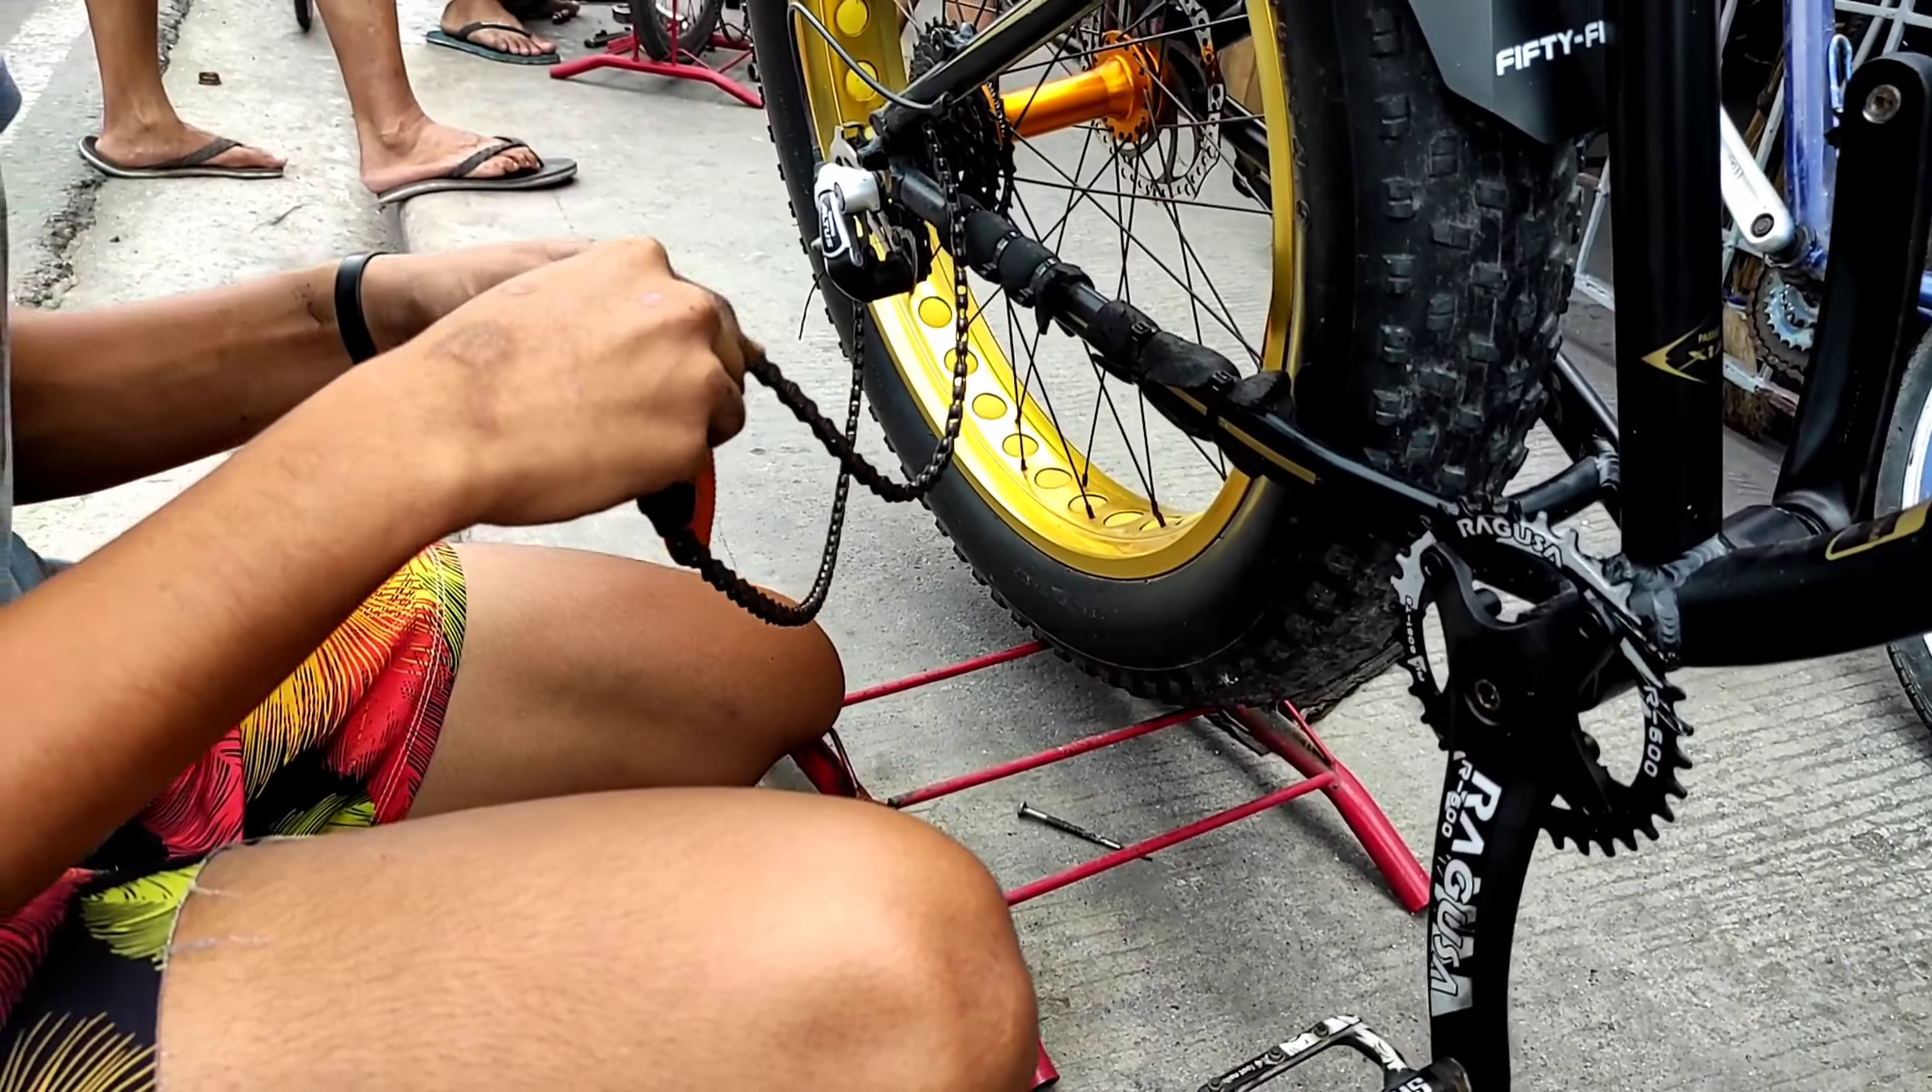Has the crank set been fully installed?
Yes.